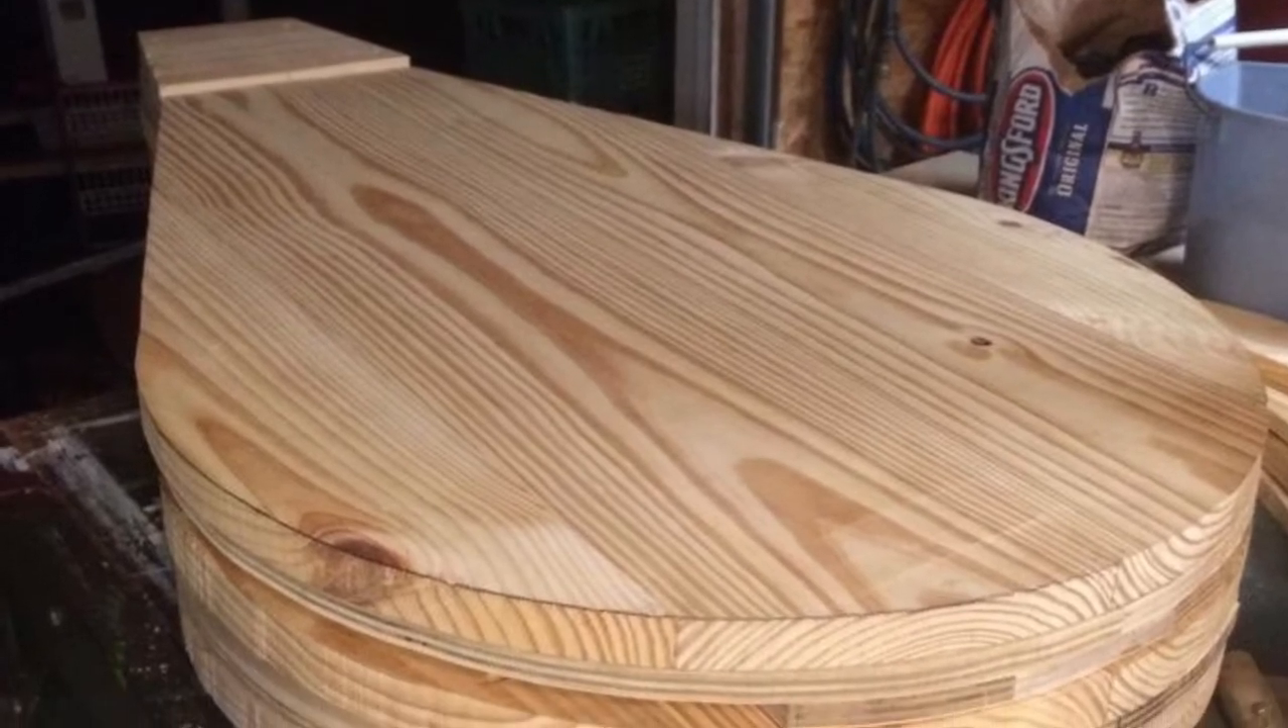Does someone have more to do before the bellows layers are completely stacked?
No.